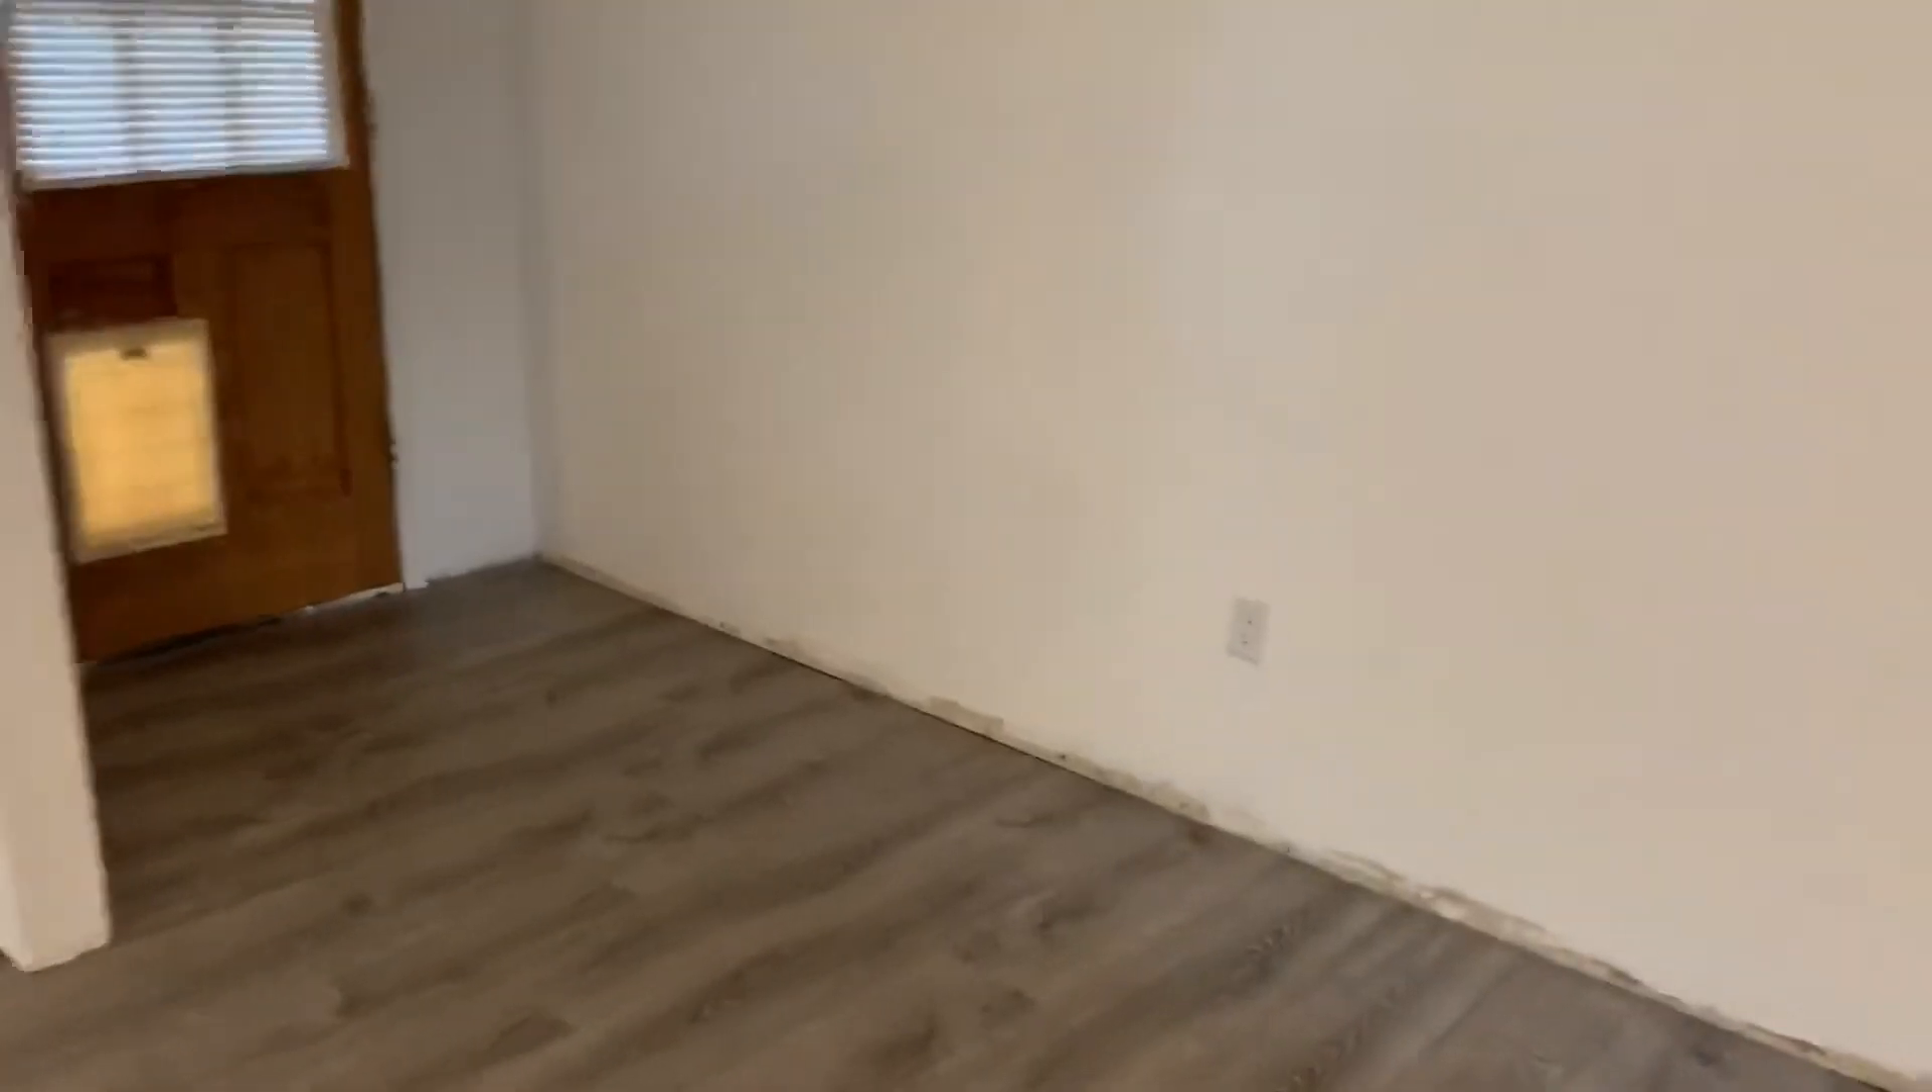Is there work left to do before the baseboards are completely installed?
Yes.